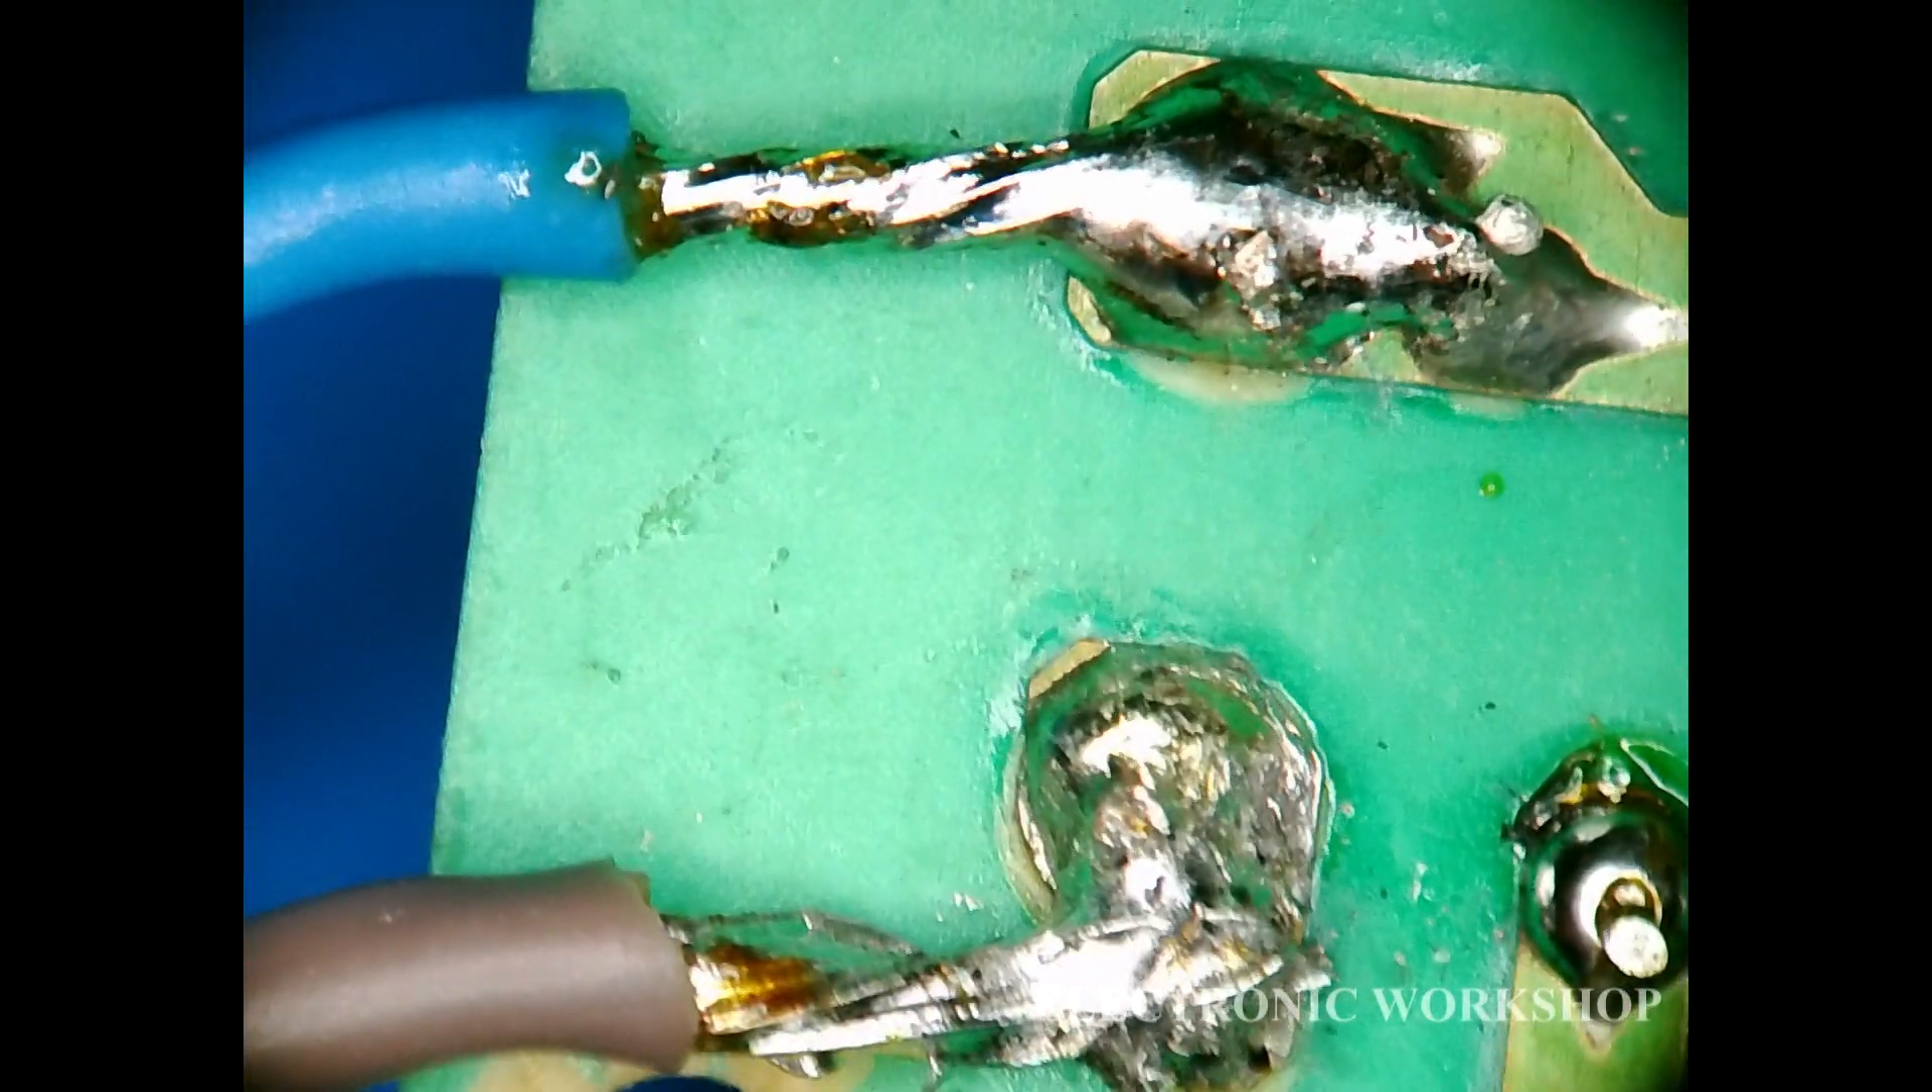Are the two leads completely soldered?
Yes.